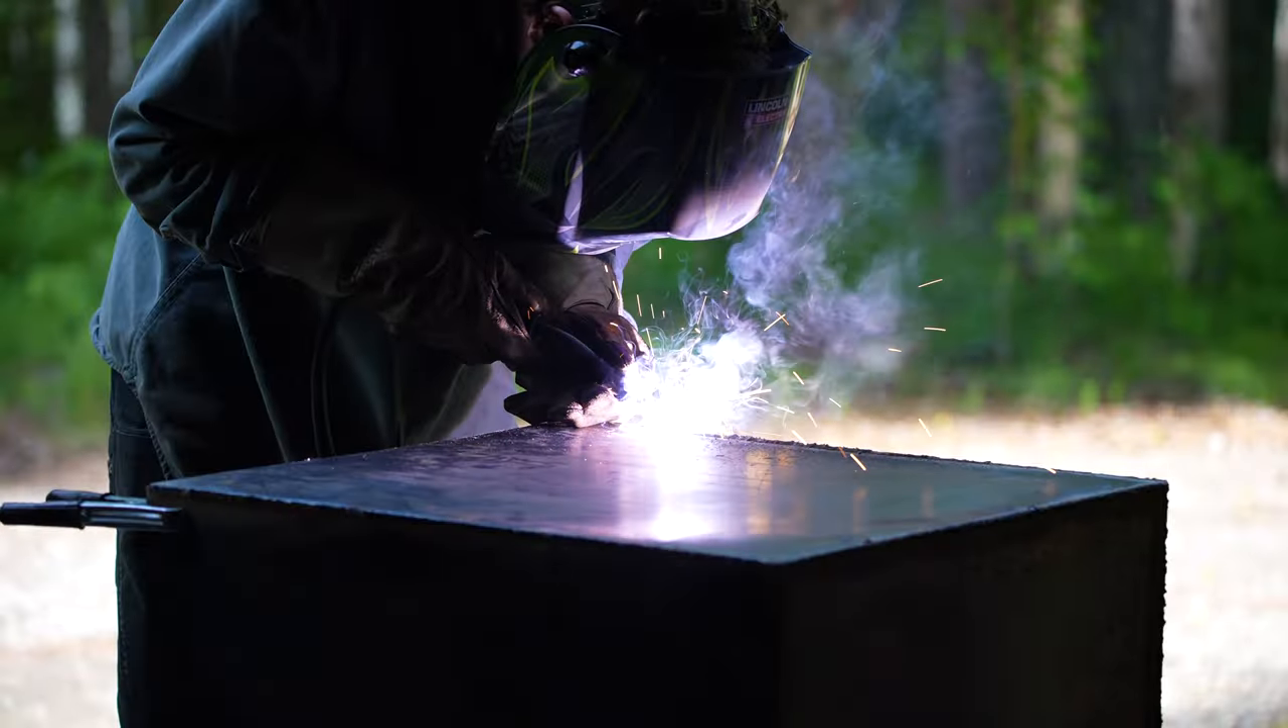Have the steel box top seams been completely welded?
No.